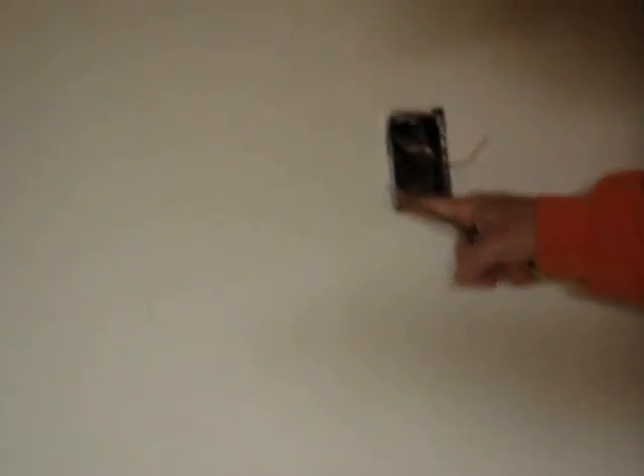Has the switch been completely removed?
Yes.